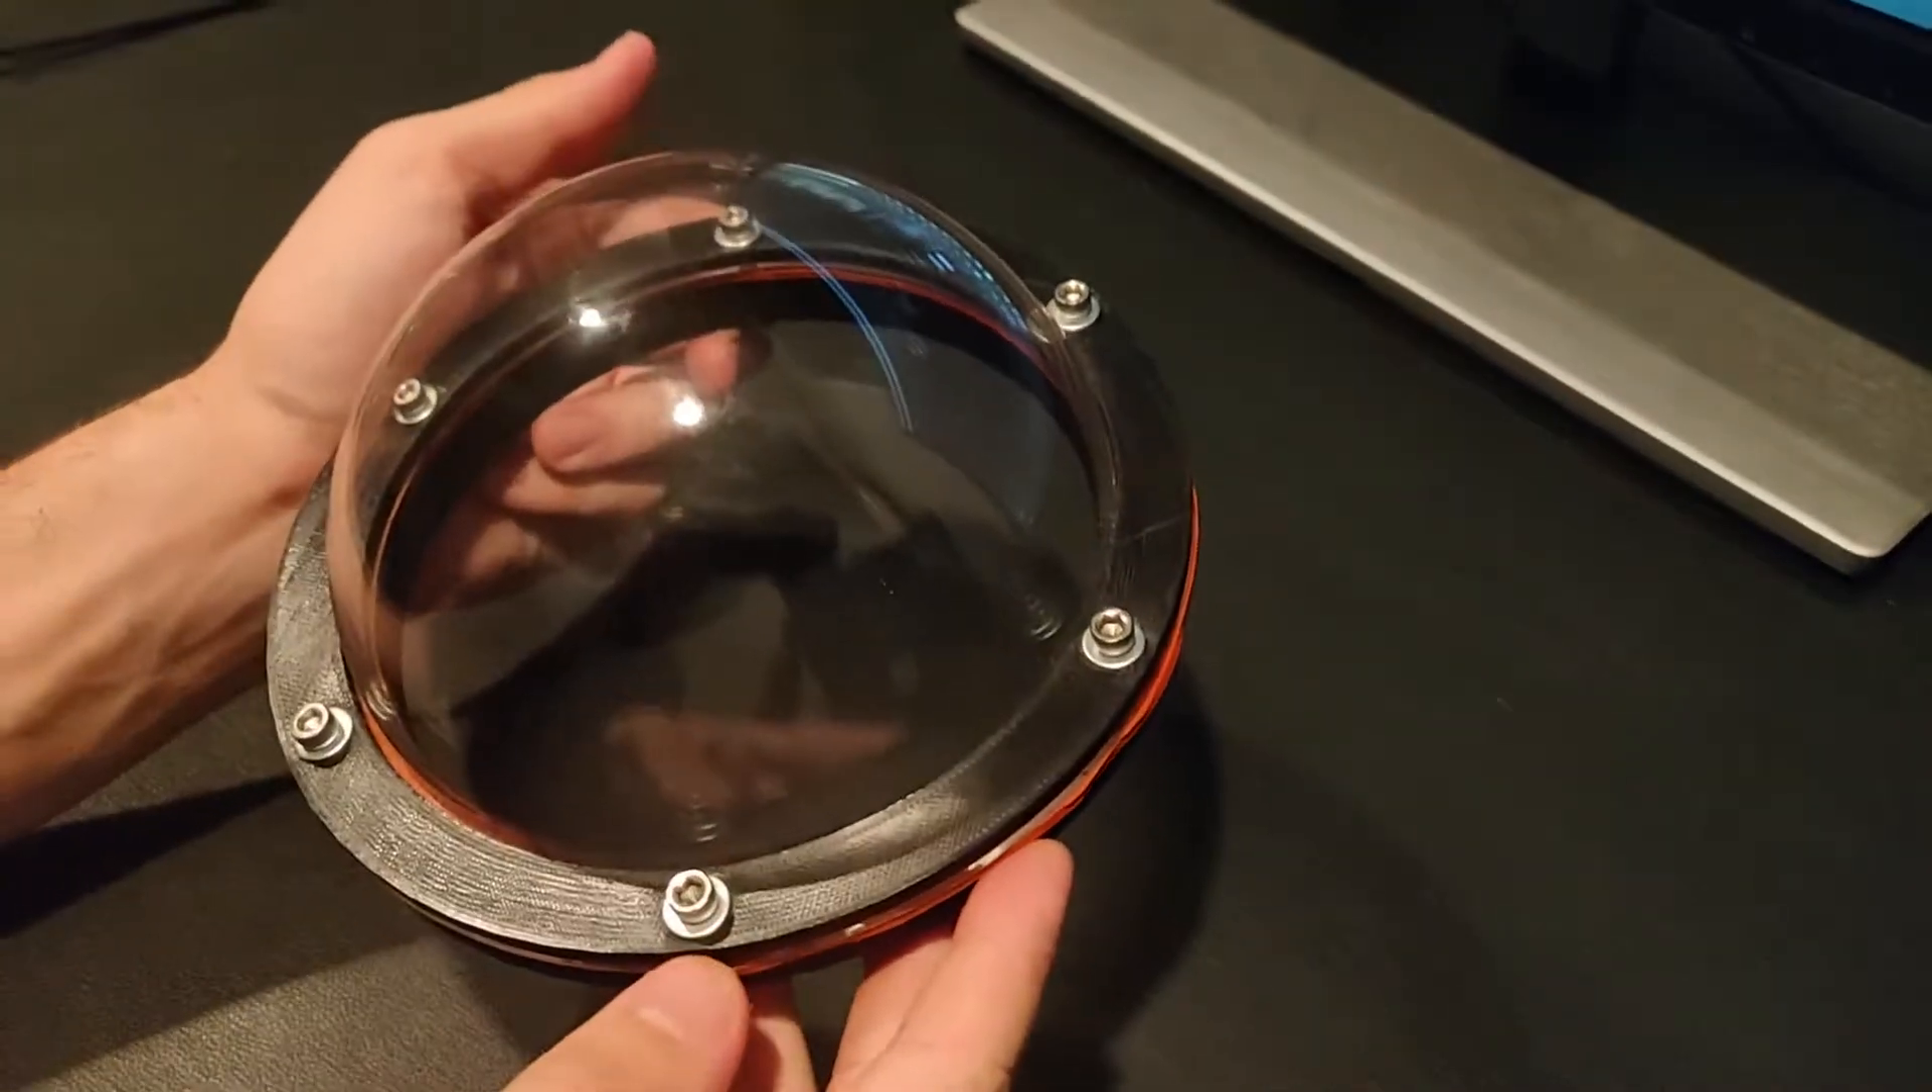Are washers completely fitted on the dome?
Yes.